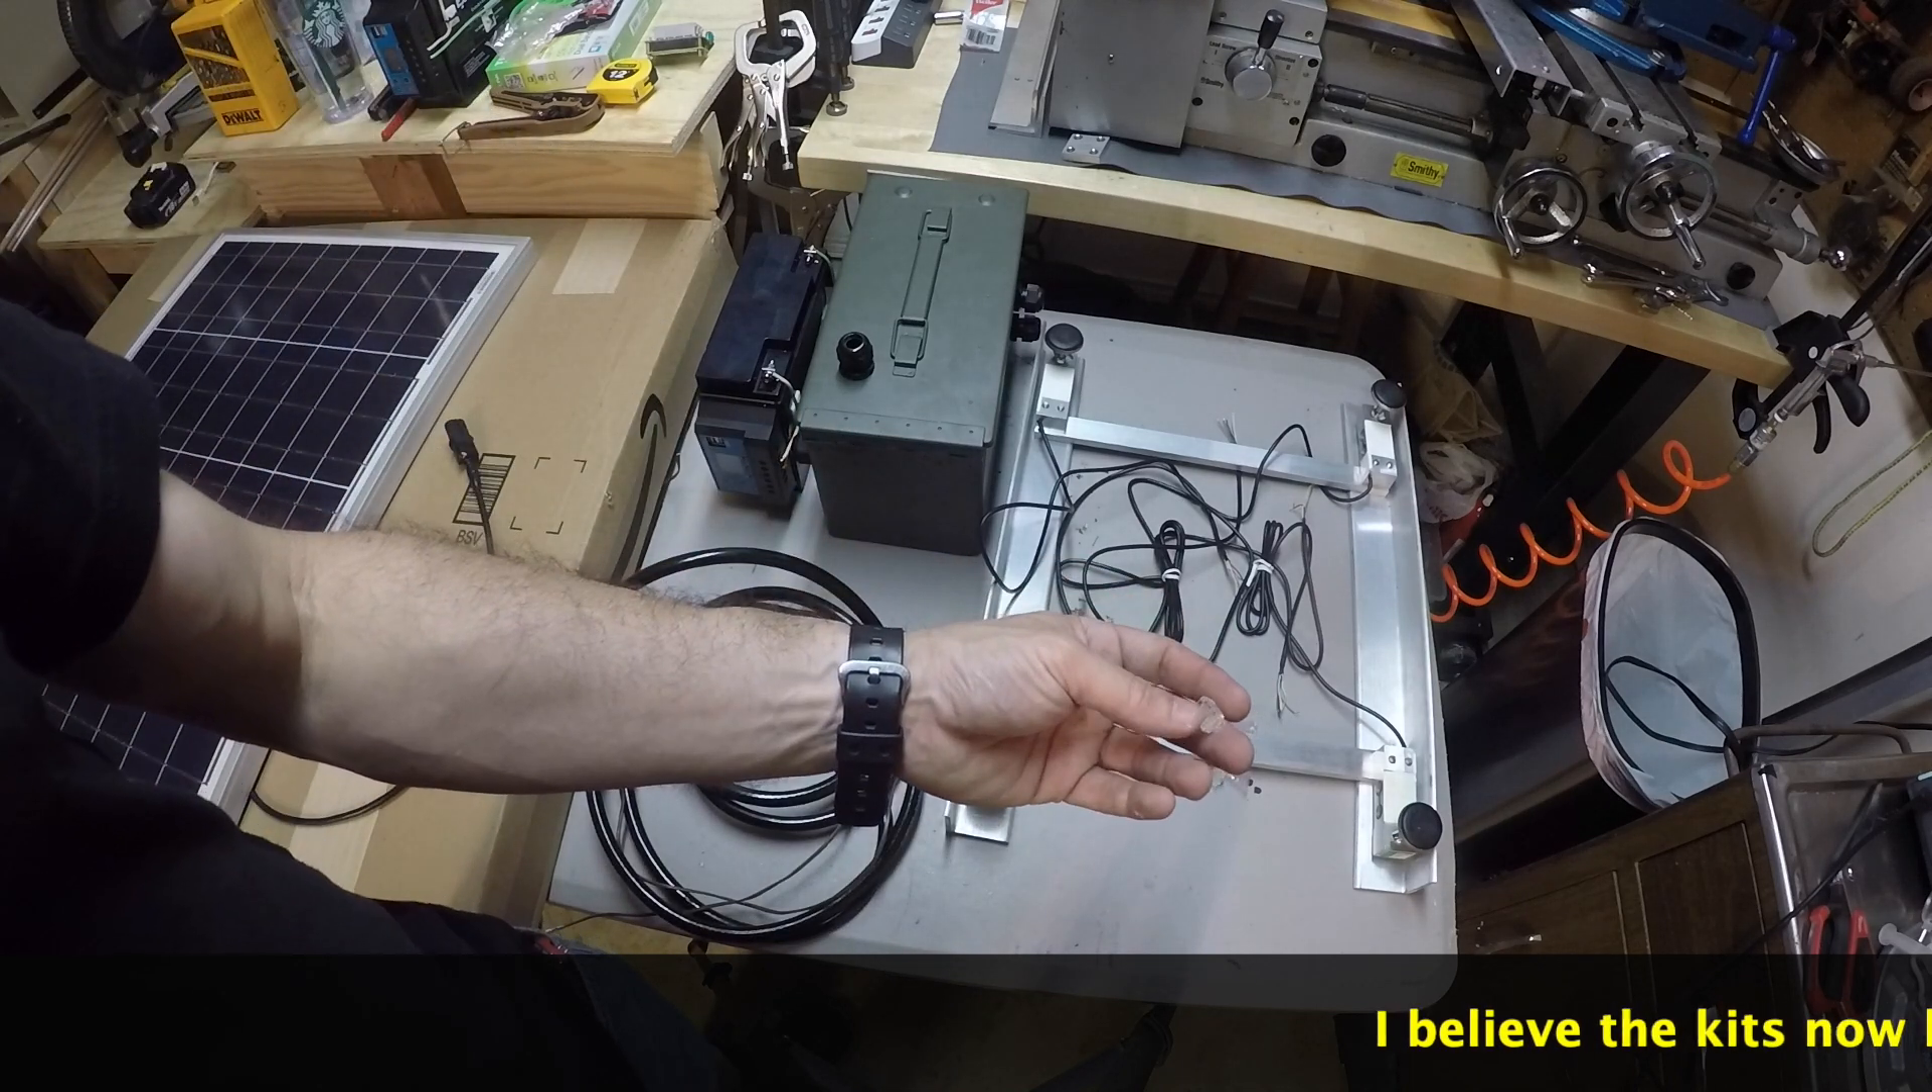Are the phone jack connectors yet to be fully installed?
Yes.